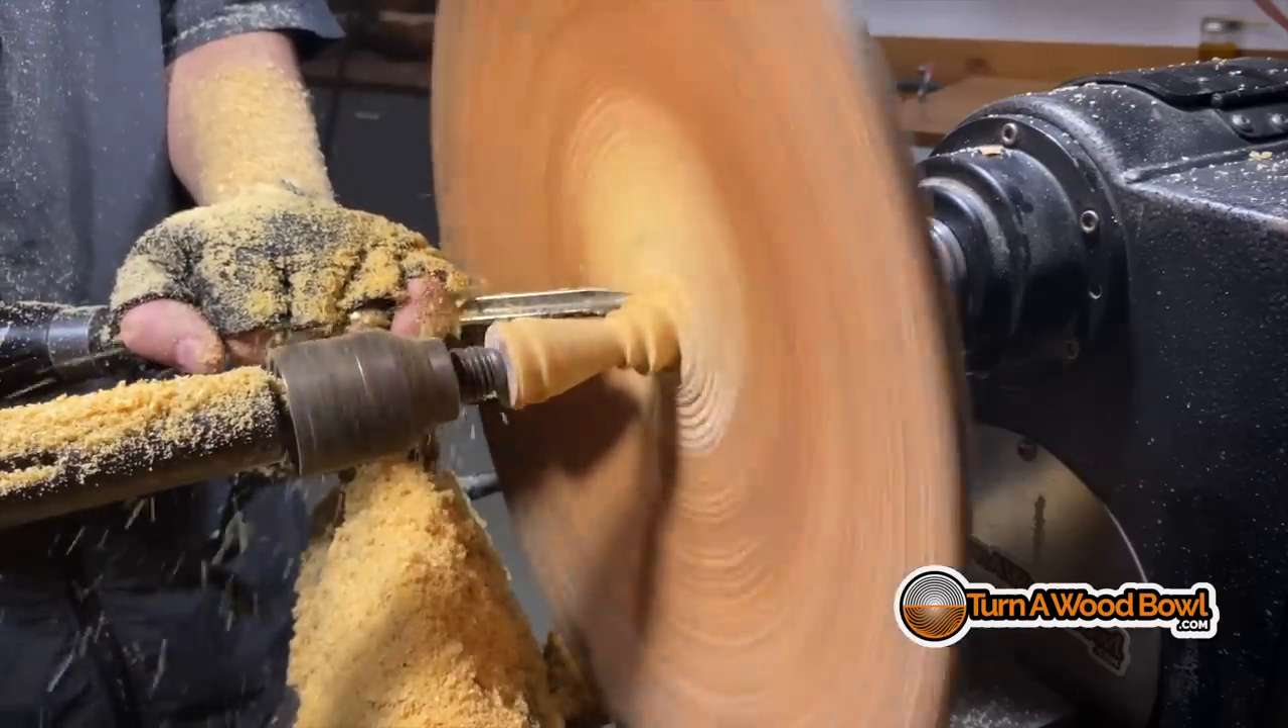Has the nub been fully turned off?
No.